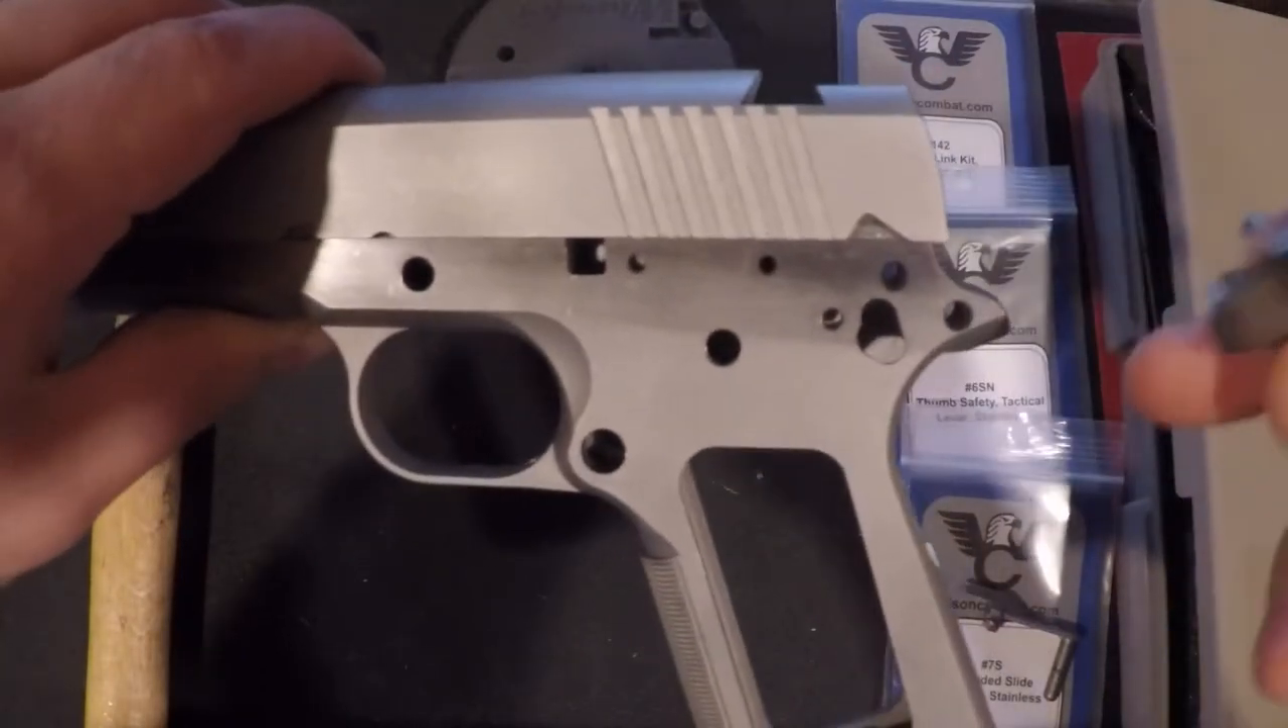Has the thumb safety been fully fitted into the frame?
No.